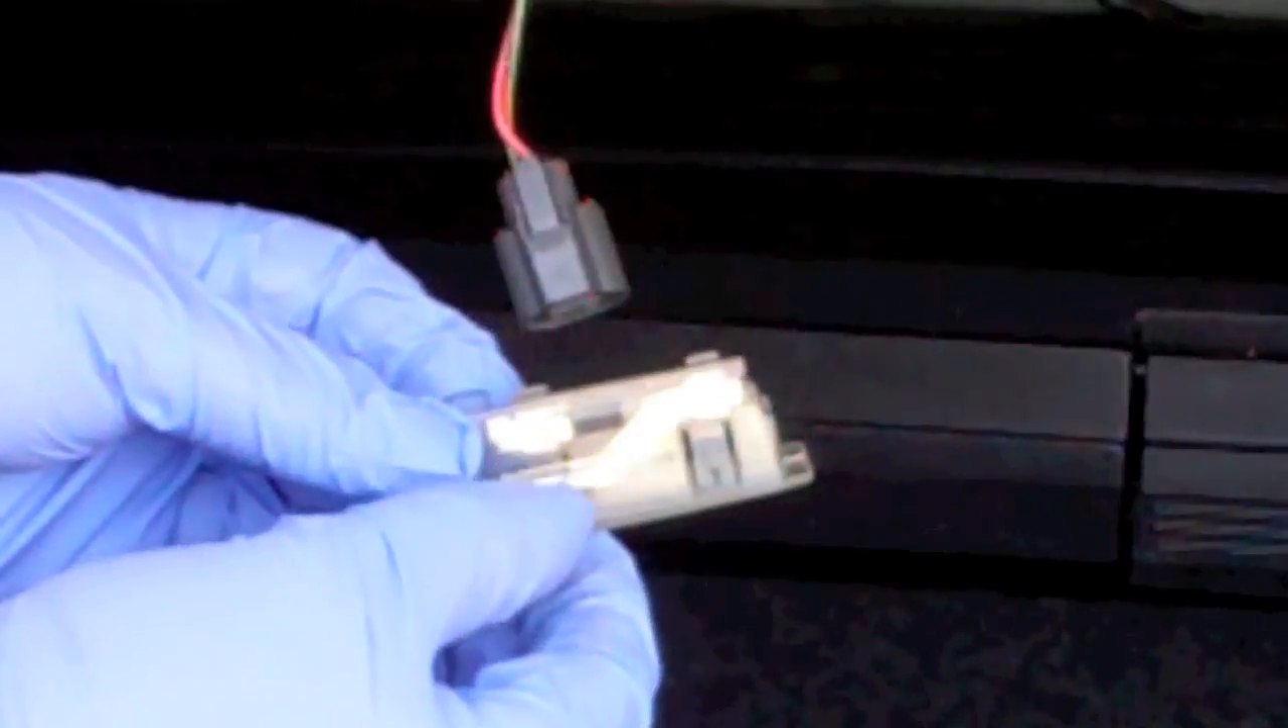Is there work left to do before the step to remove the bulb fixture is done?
No.